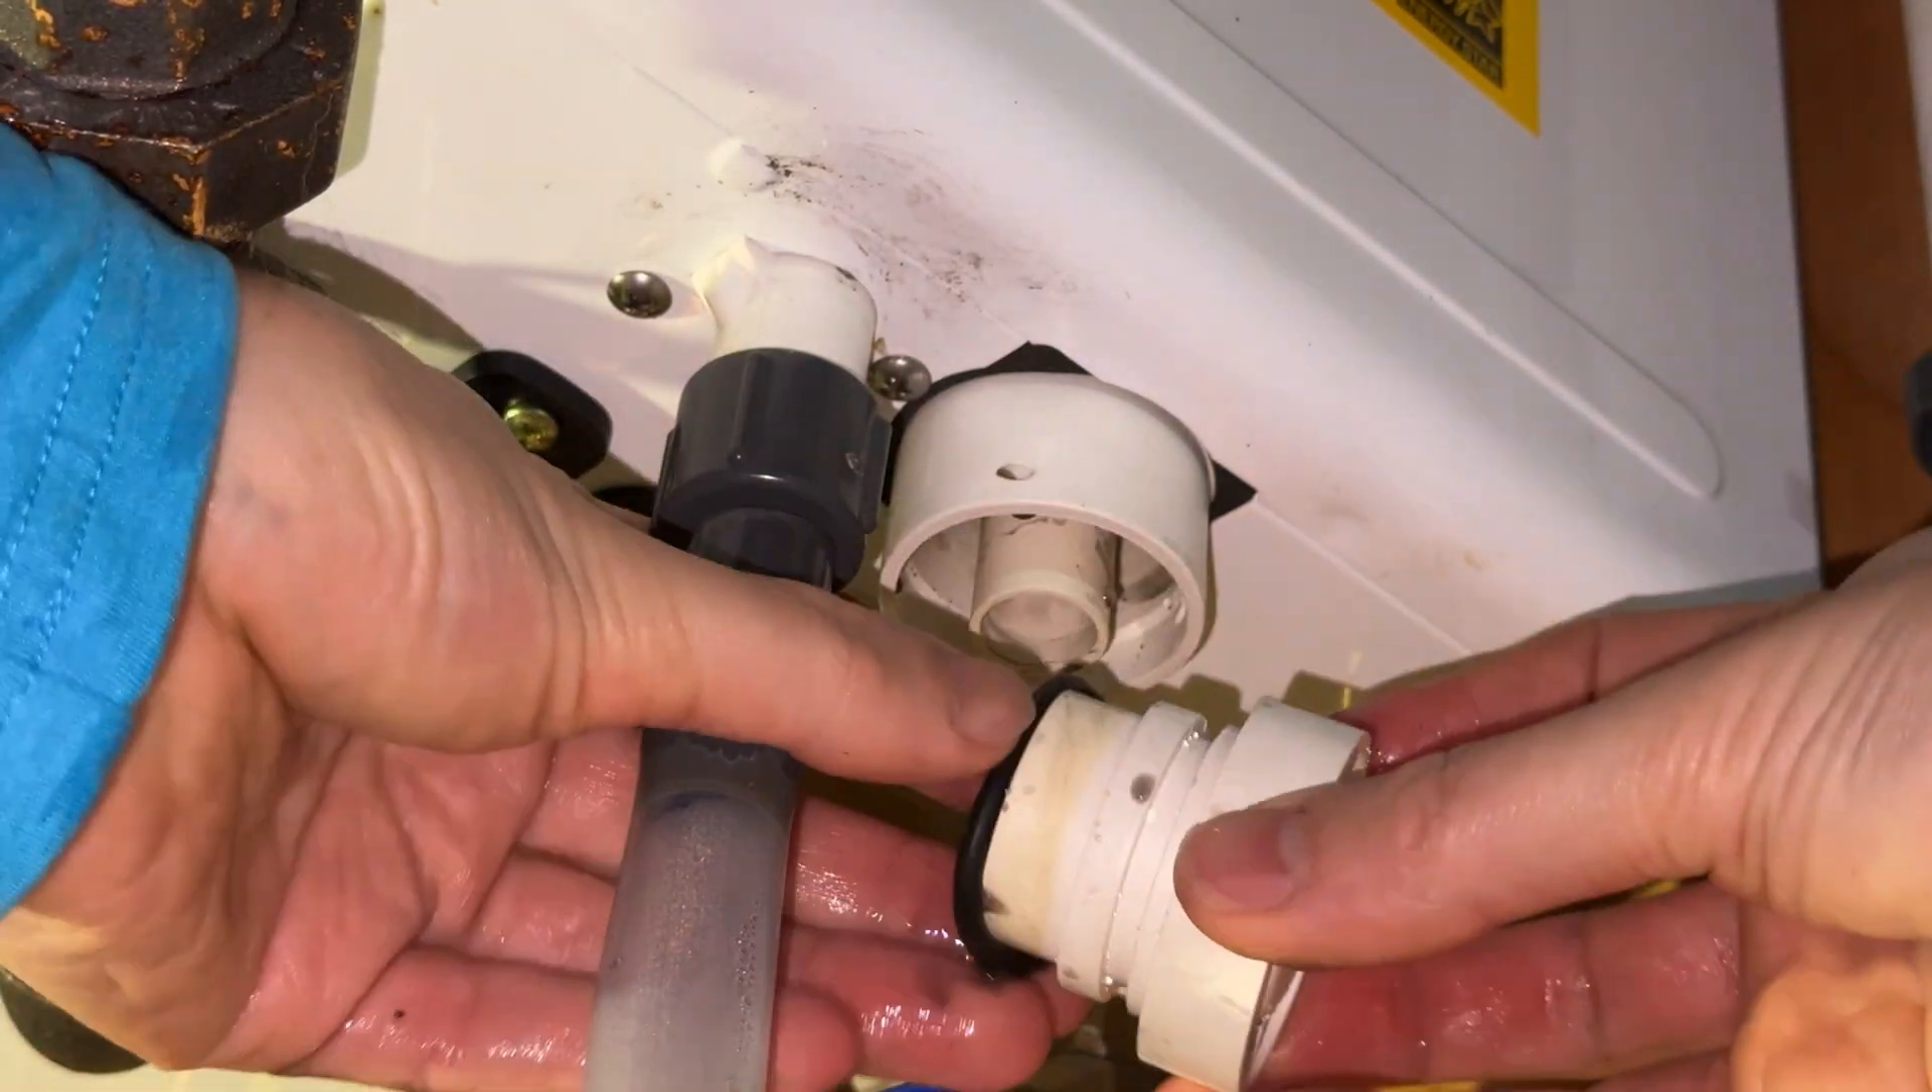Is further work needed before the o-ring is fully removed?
Yes.